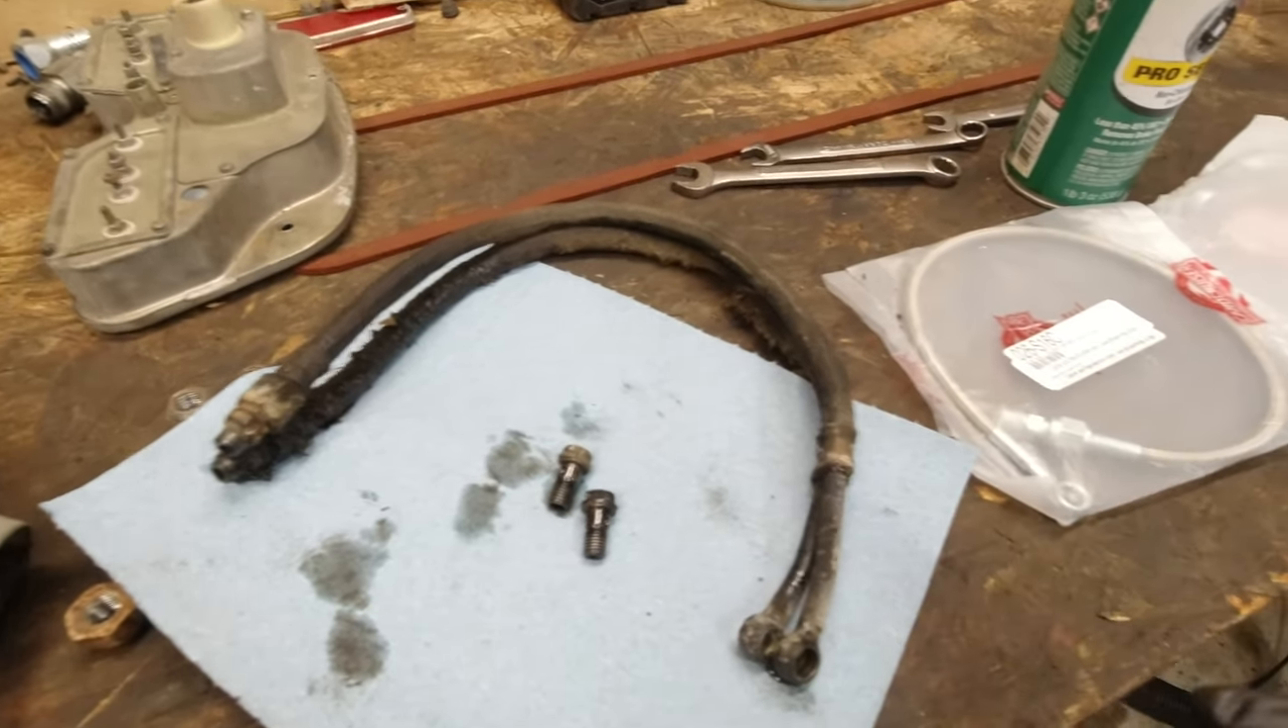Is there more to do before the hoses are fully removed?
No.